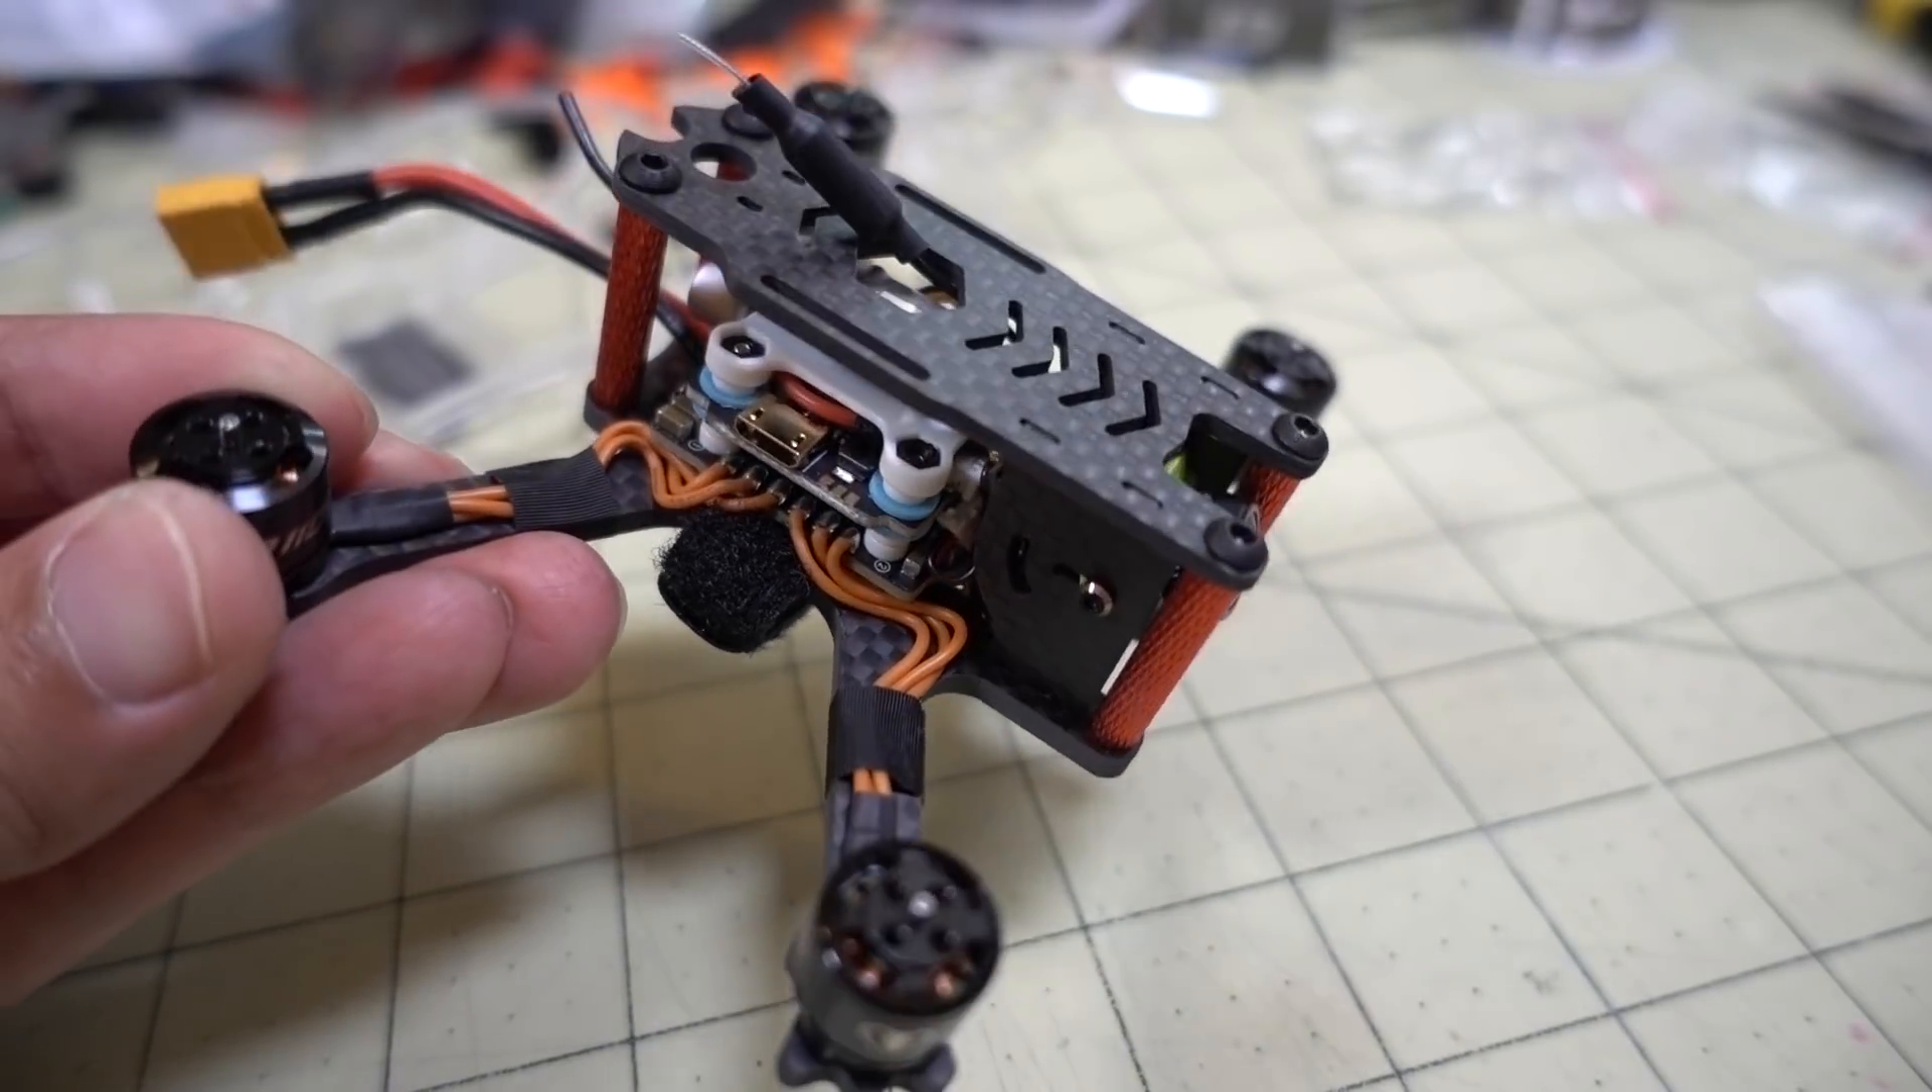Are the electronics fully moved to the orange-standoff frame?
Yes.